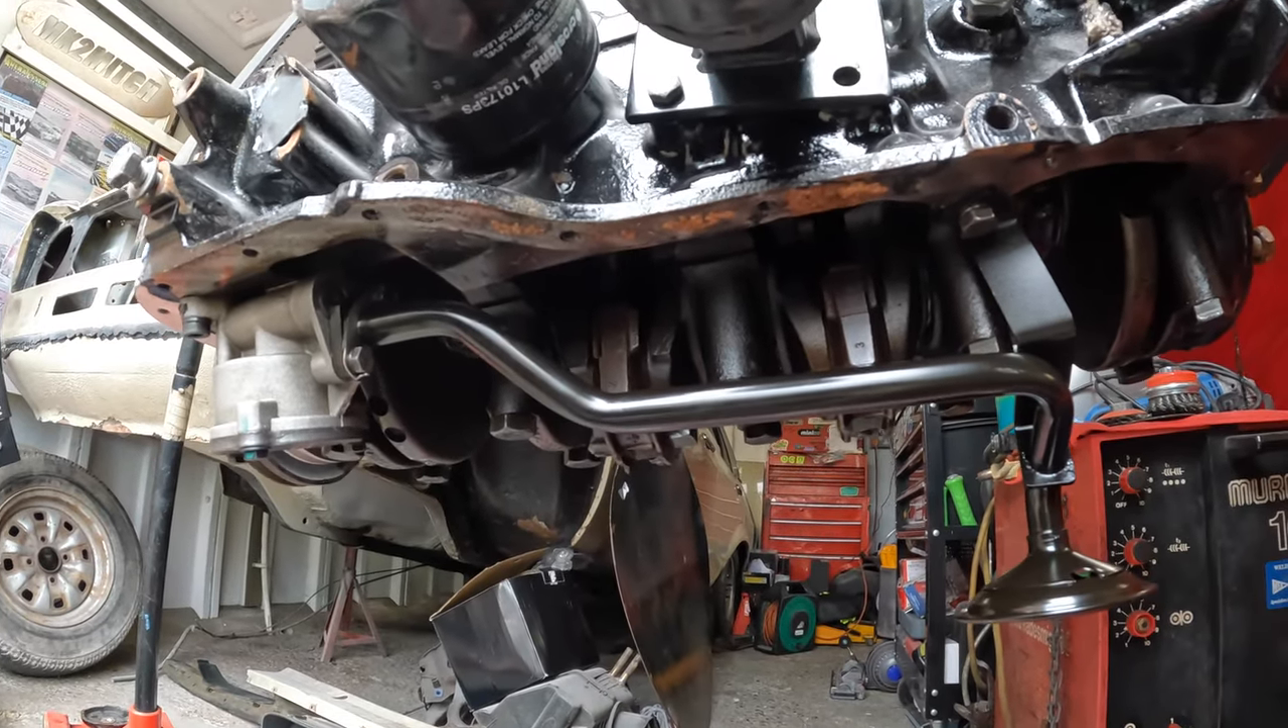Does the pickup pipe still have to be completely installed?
No.